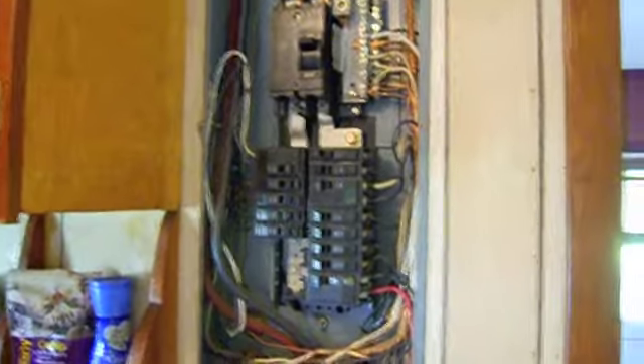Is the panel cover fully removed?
Yes.